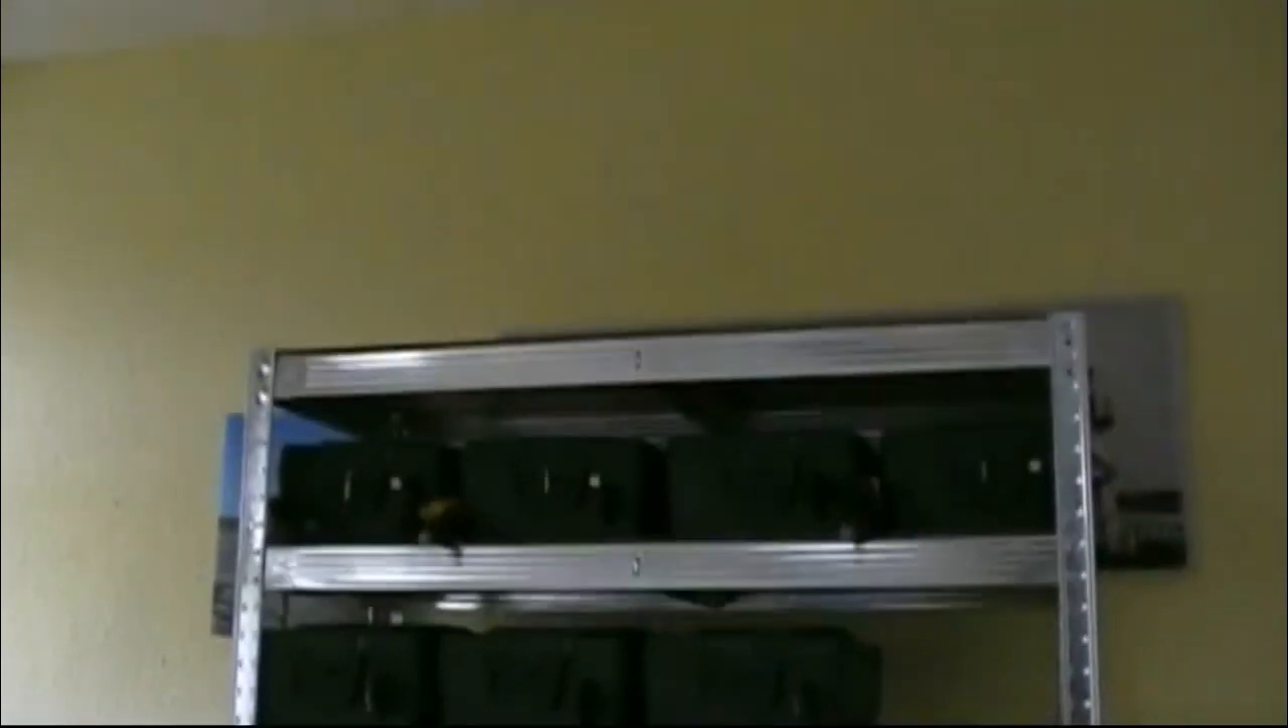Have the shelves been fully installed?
Yes.